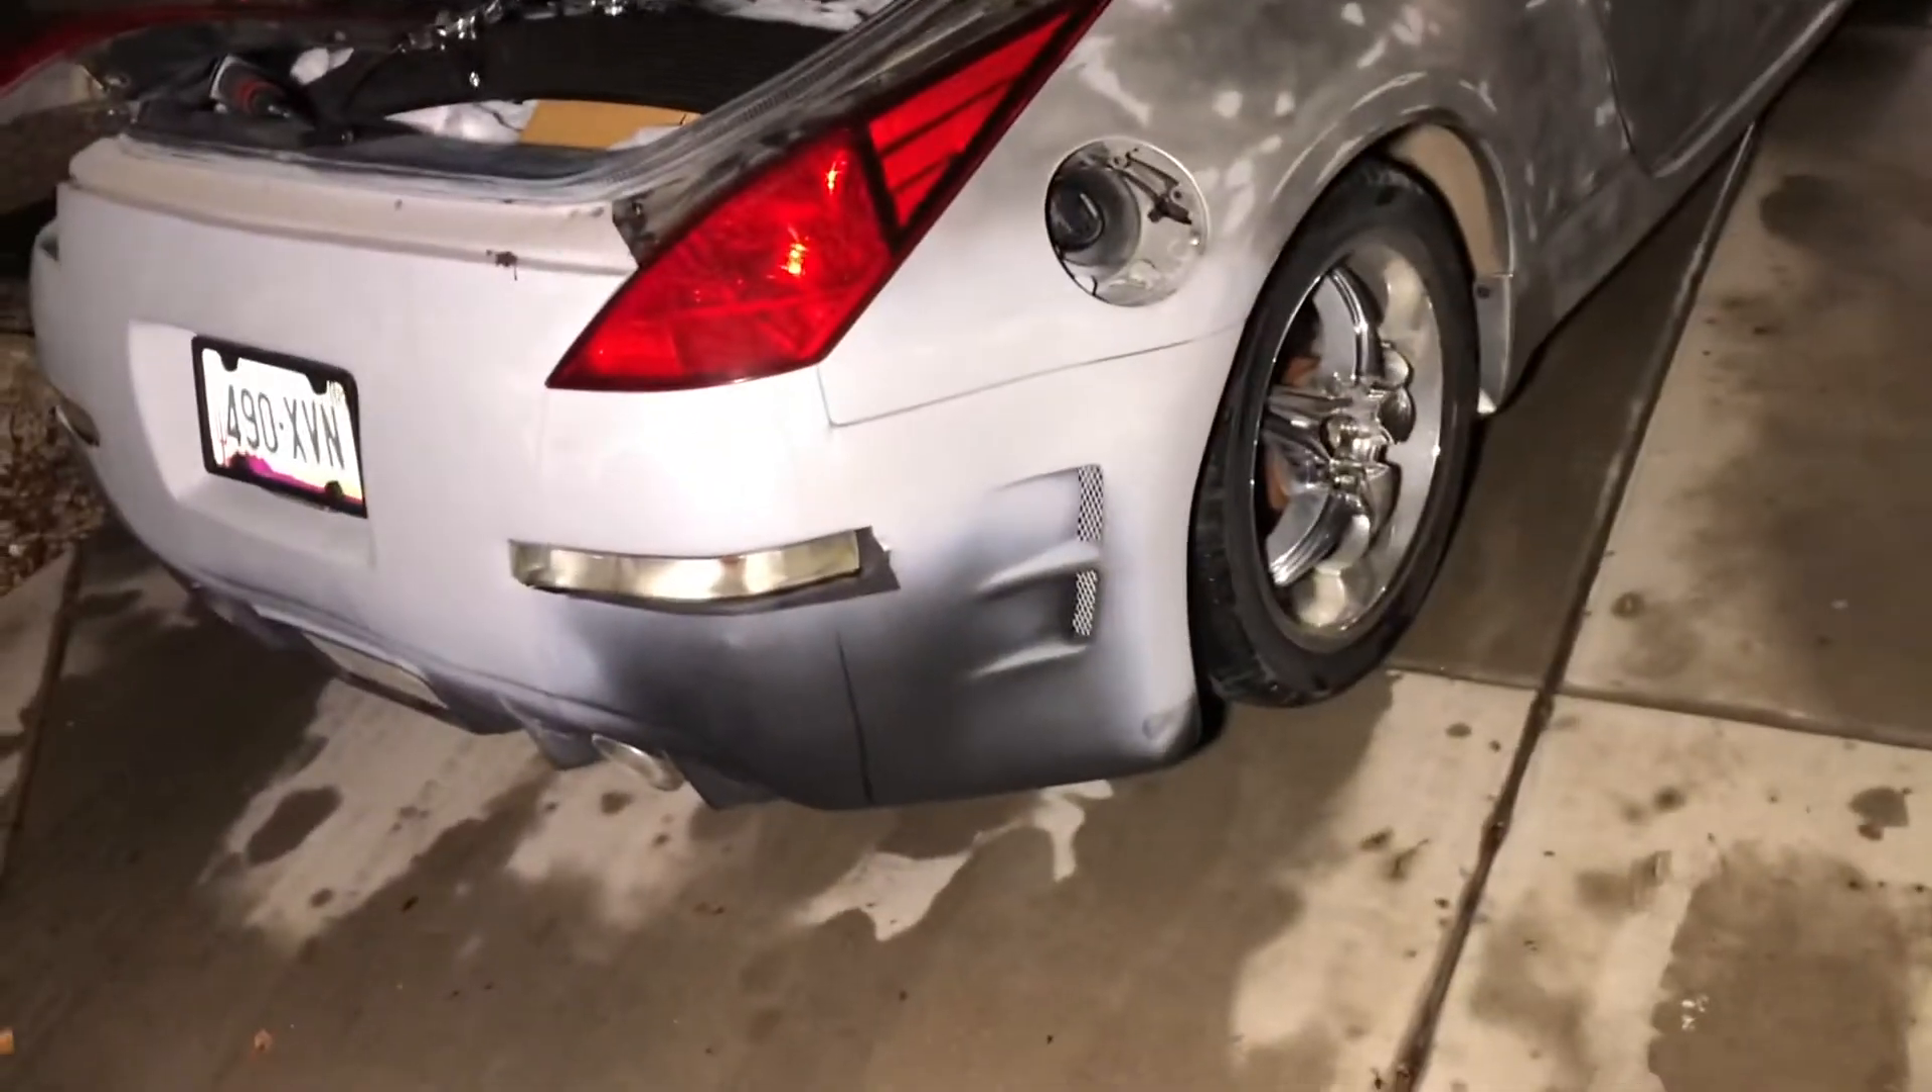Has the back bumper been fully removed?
No.